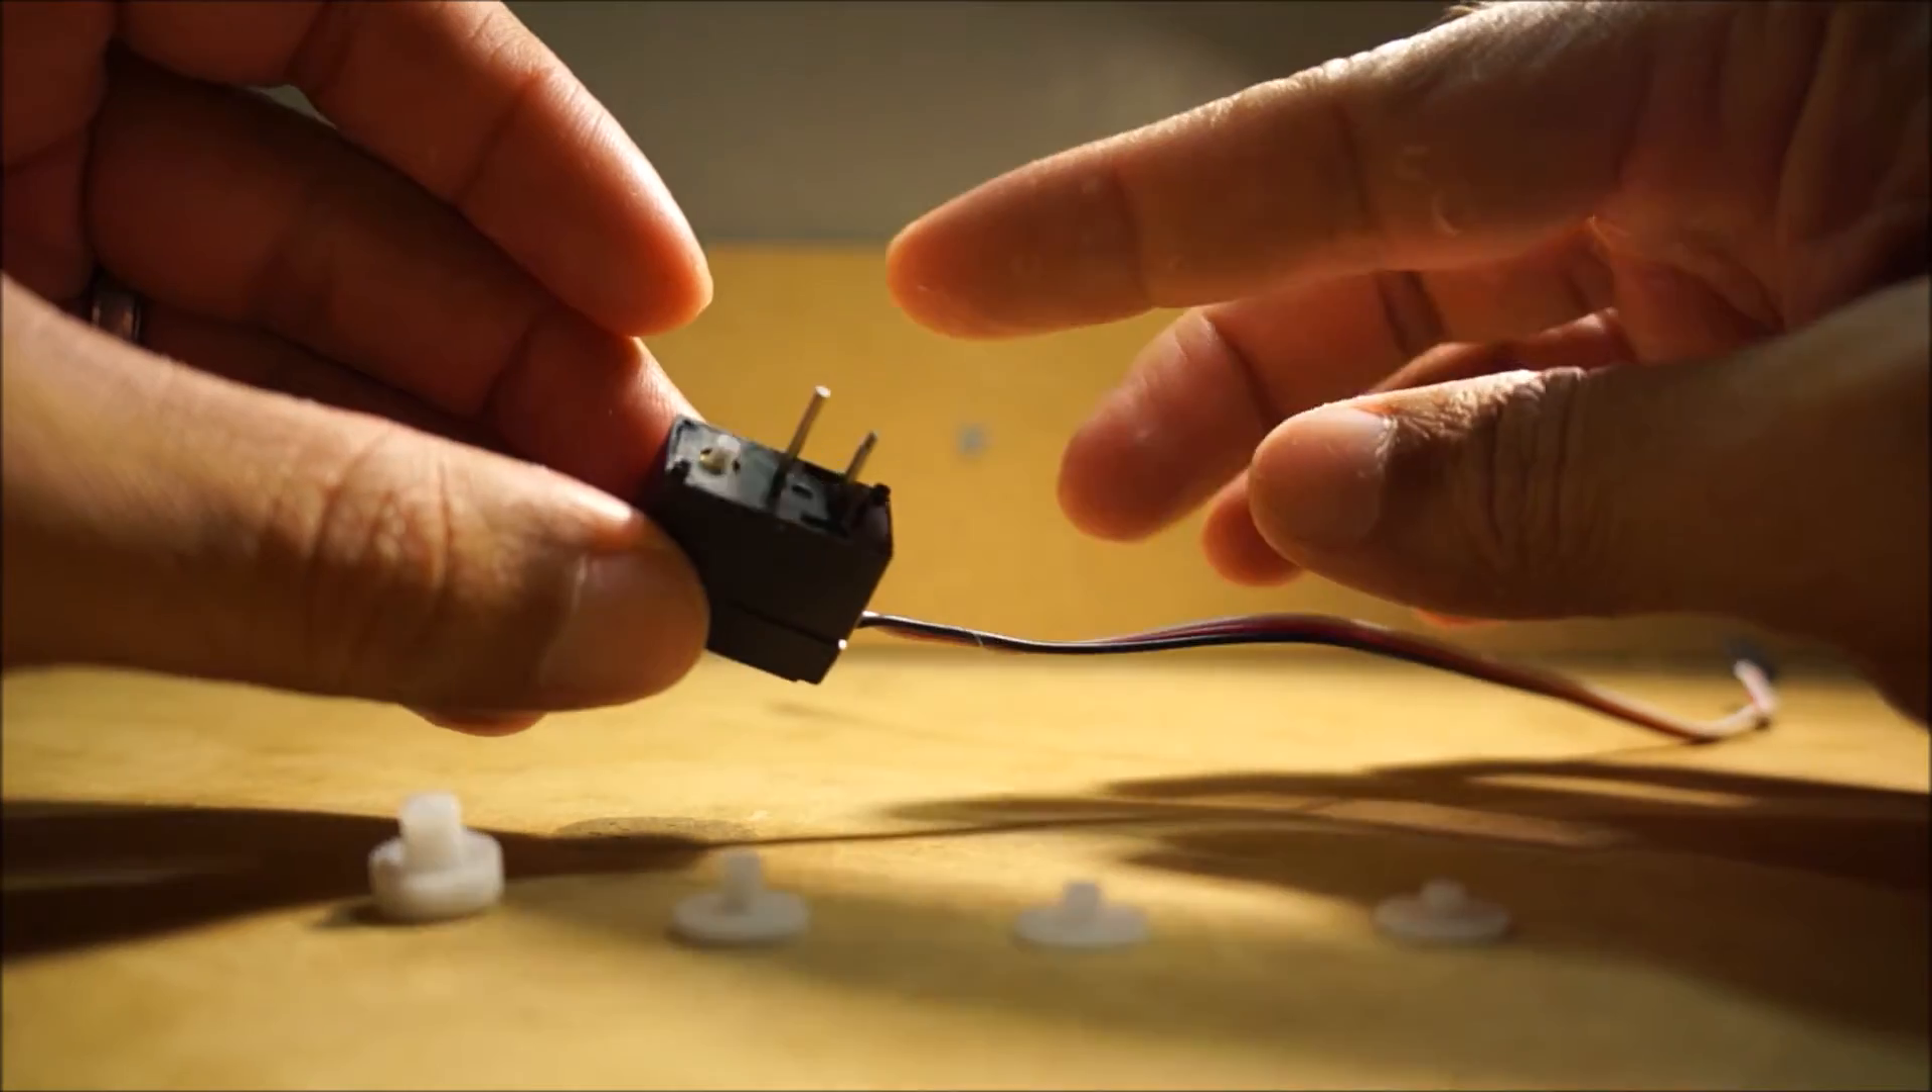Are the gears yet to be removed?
No.